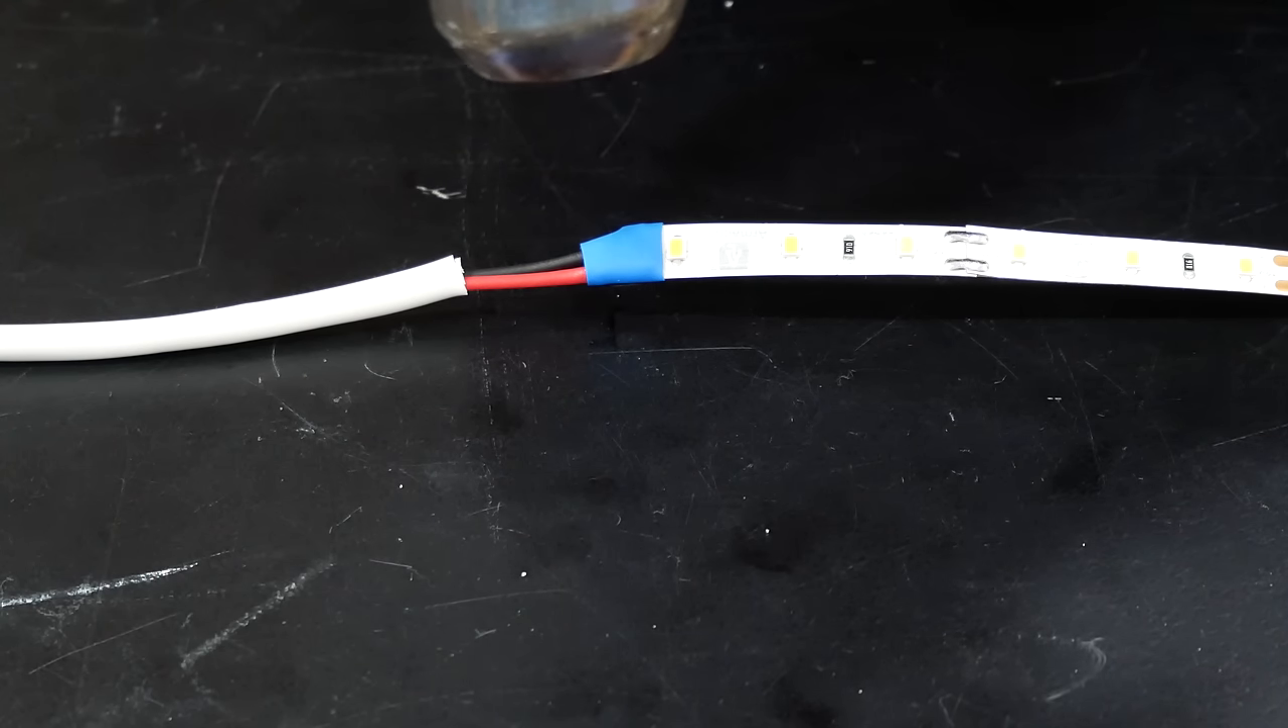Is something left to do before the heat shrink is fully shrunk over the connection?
No.